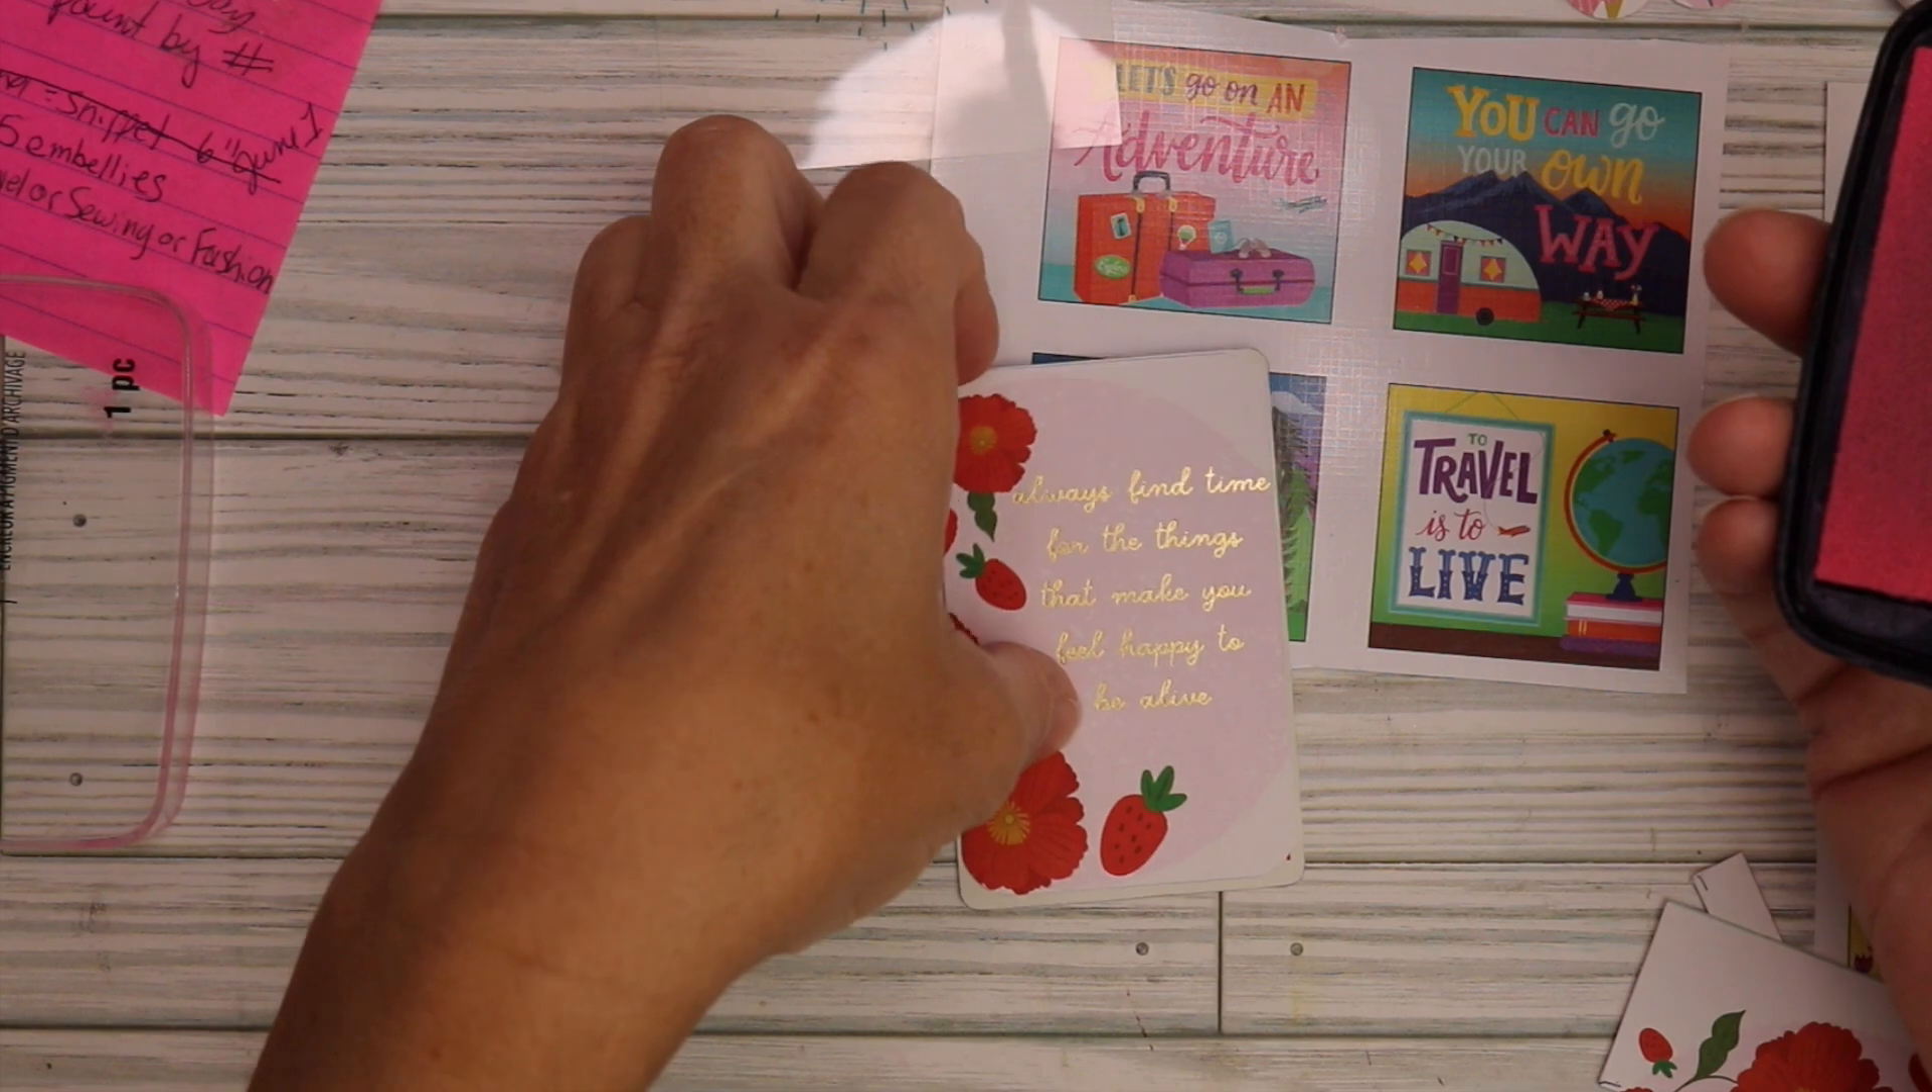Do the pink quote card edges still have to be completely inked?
Yes.